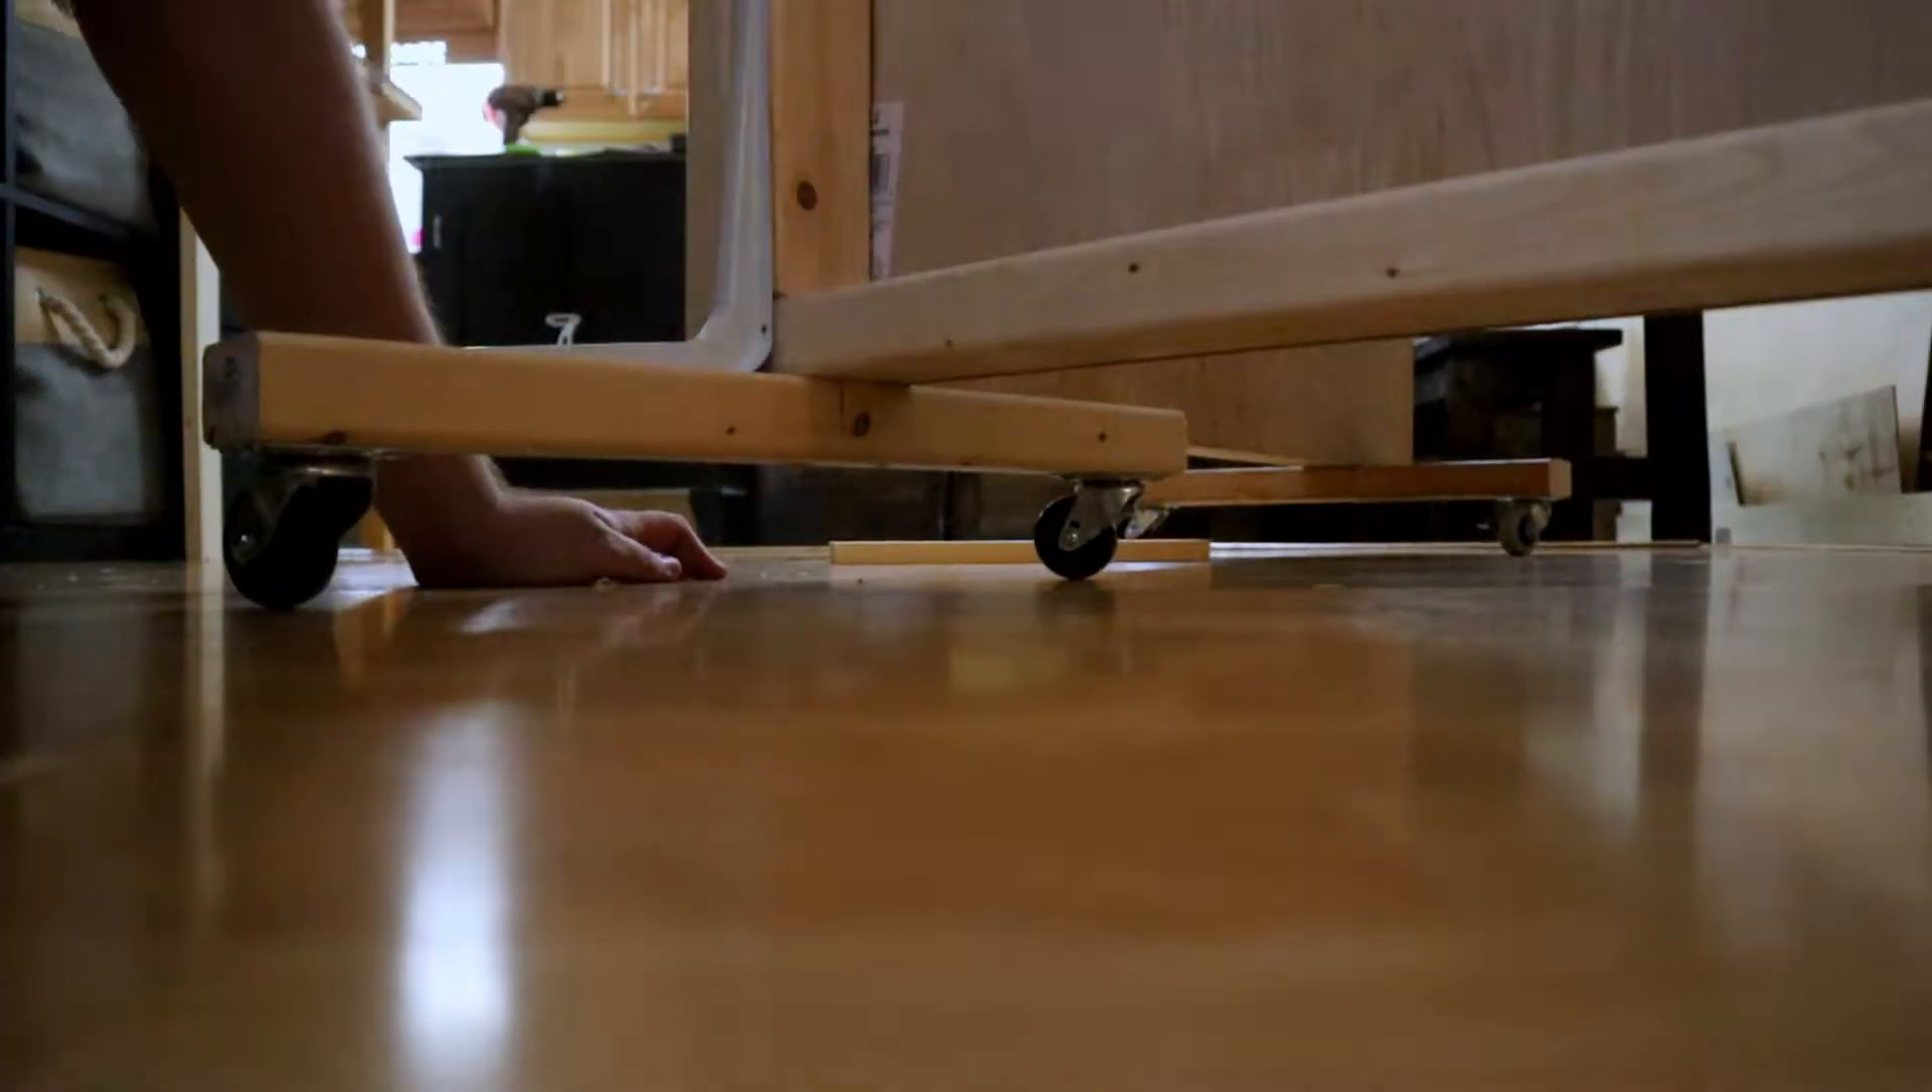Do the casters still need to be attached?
No.